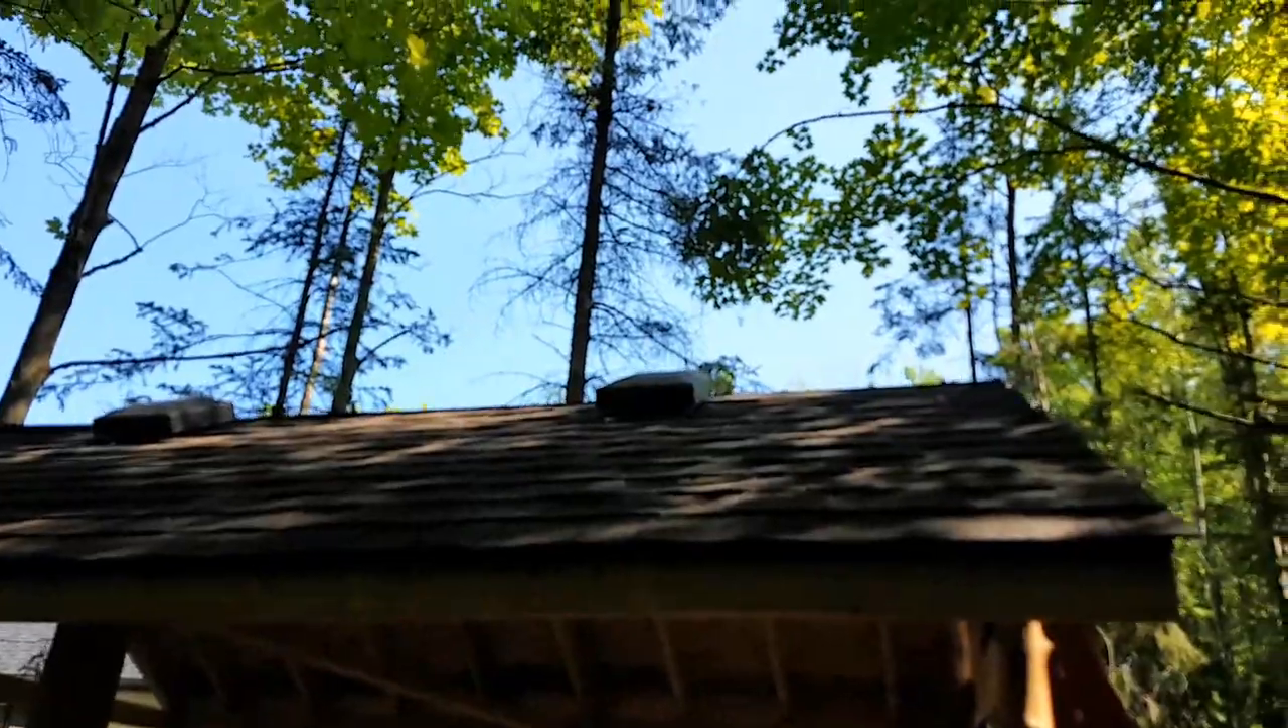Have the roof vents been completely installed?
Yes.